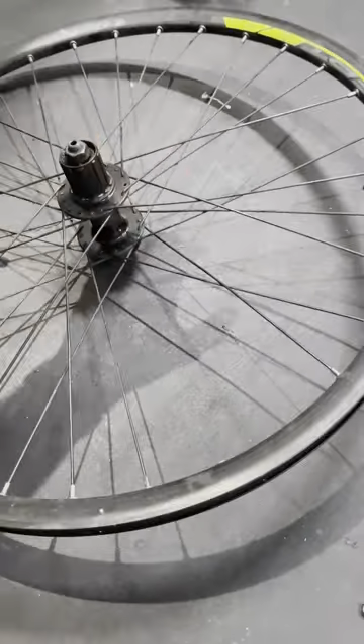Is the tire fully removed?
Yes.